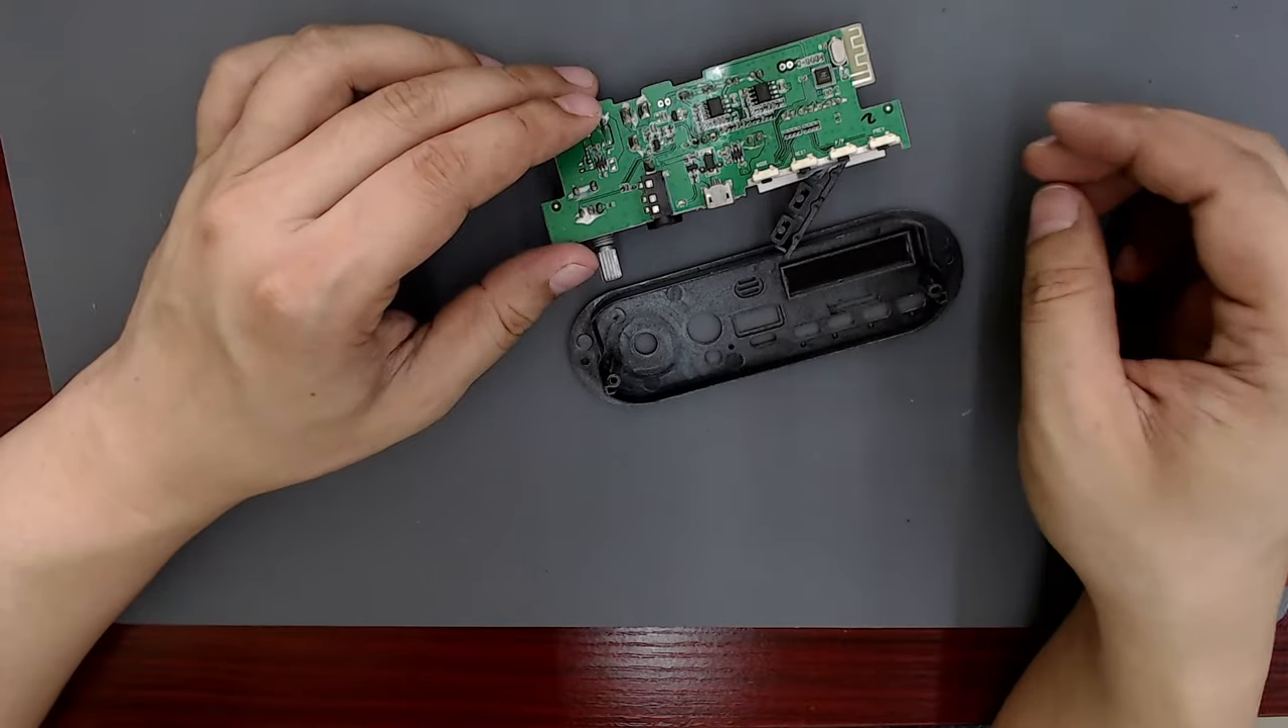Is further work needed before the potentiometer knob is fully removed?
No.